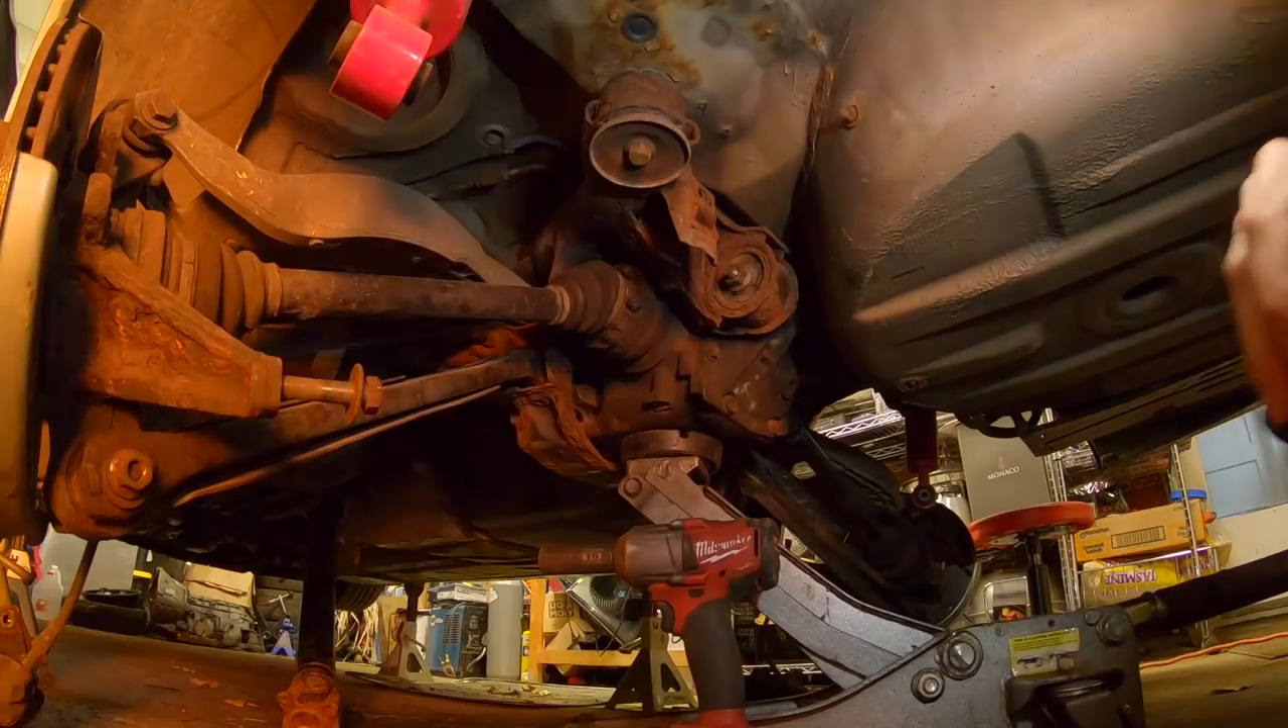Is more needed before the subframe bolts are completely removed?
Yes.